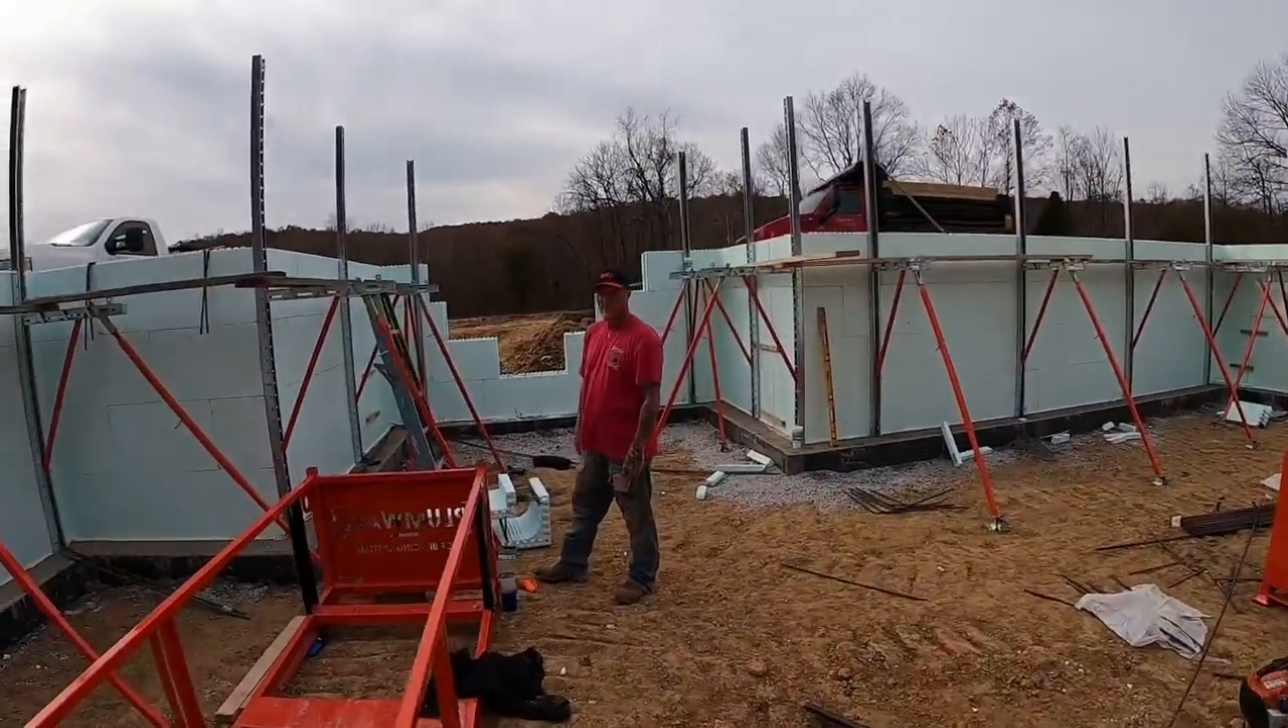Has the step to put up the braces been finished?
Yes.